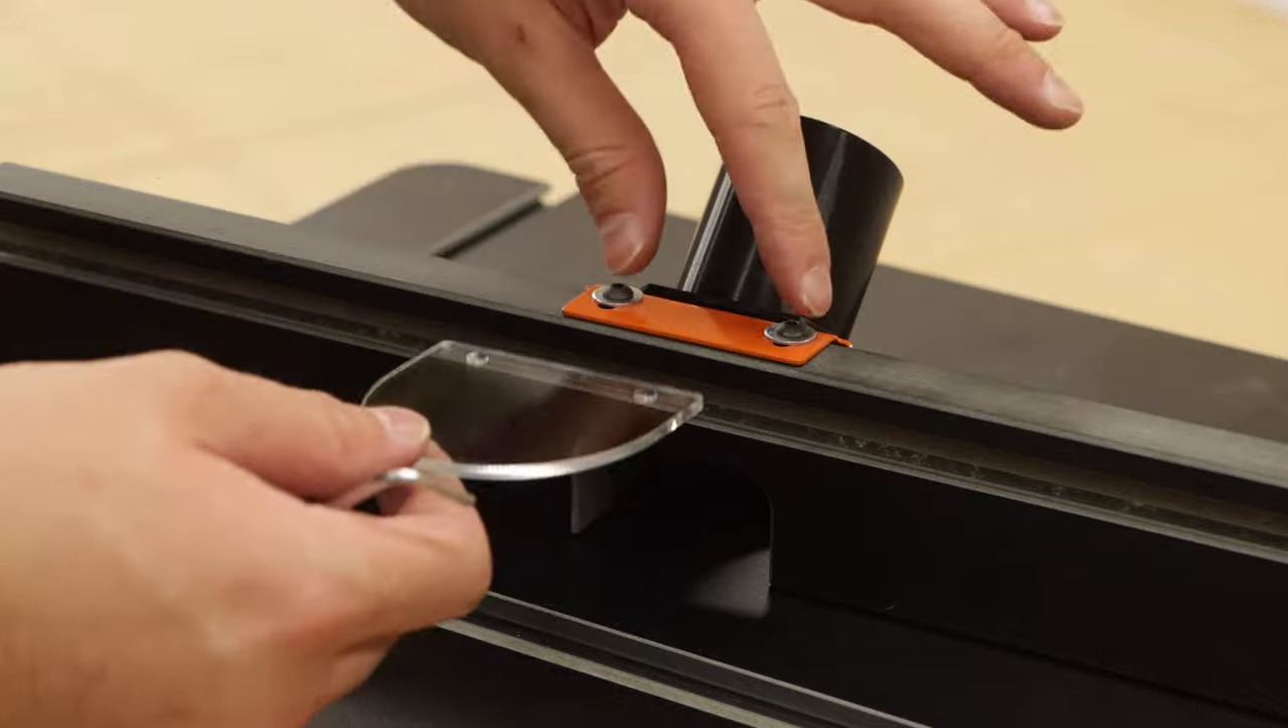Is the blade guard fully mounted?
No.